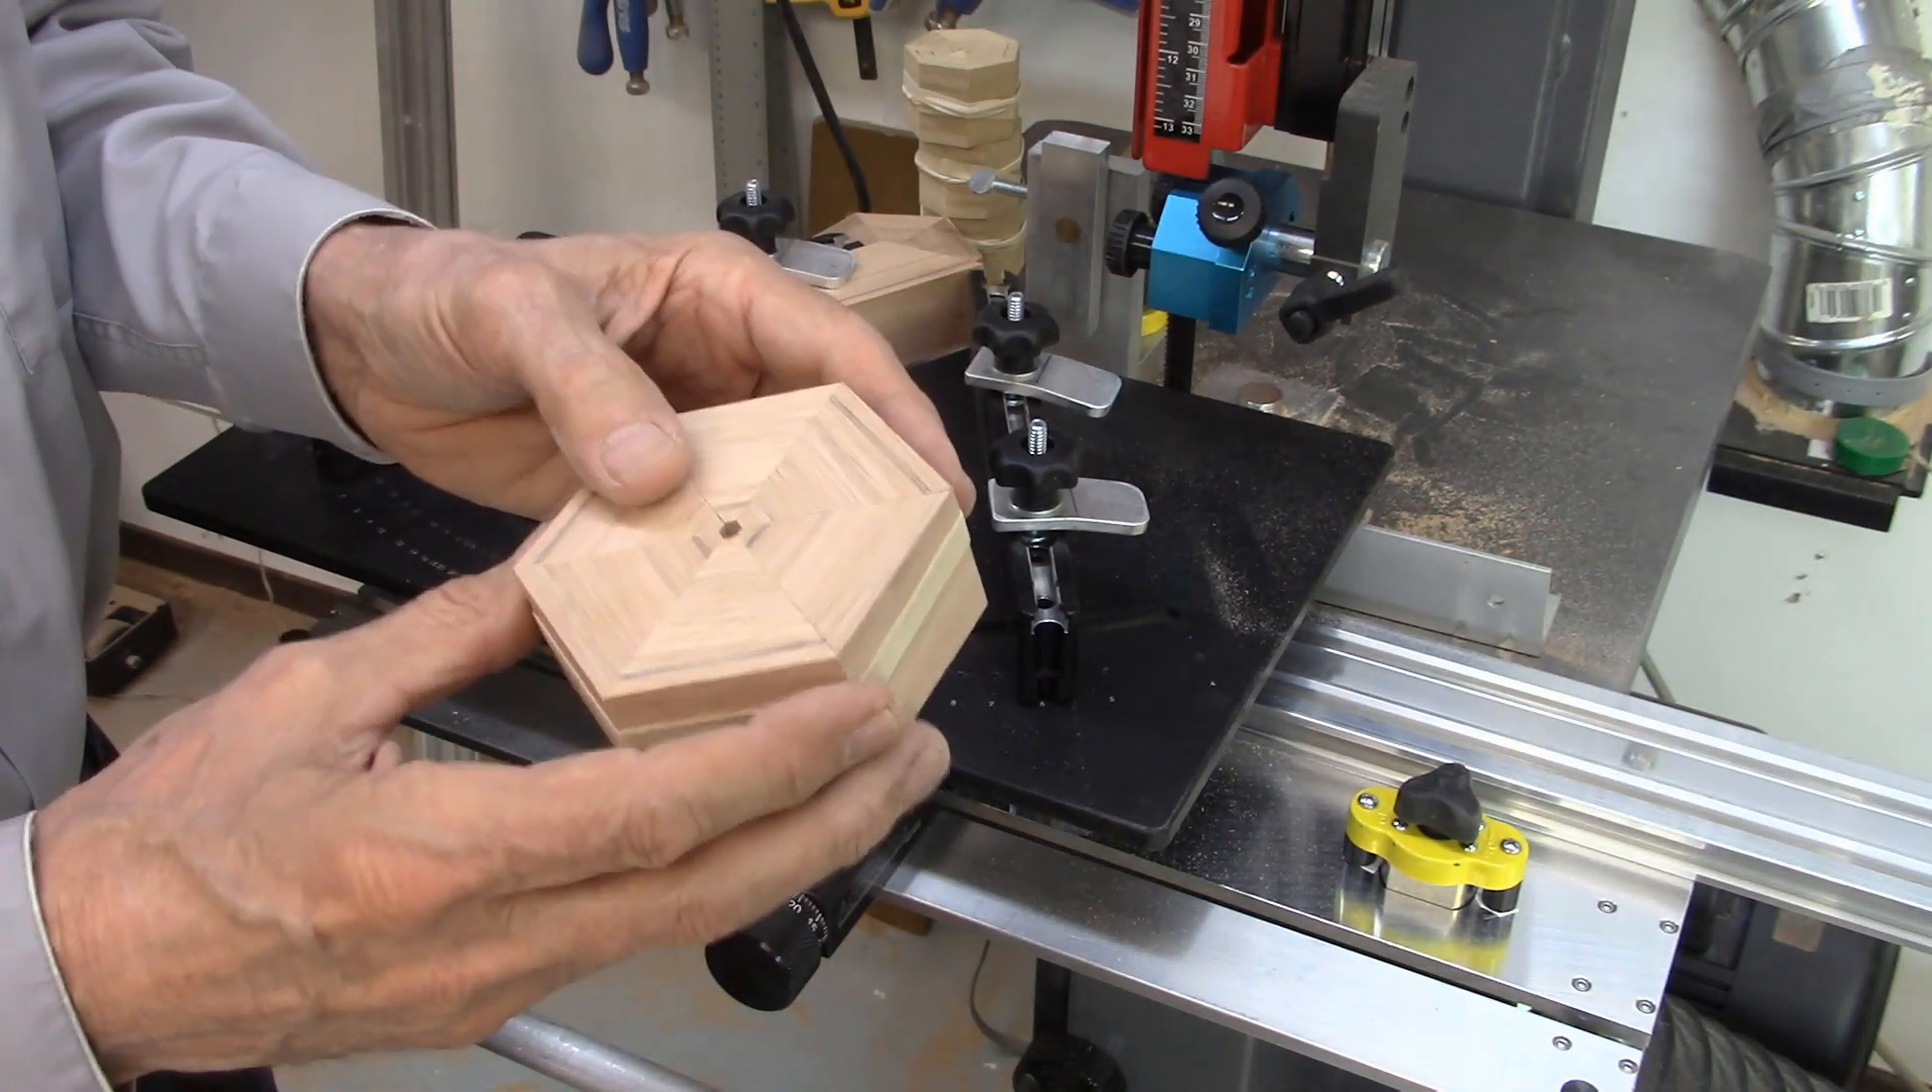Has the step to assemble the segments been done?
Yes.